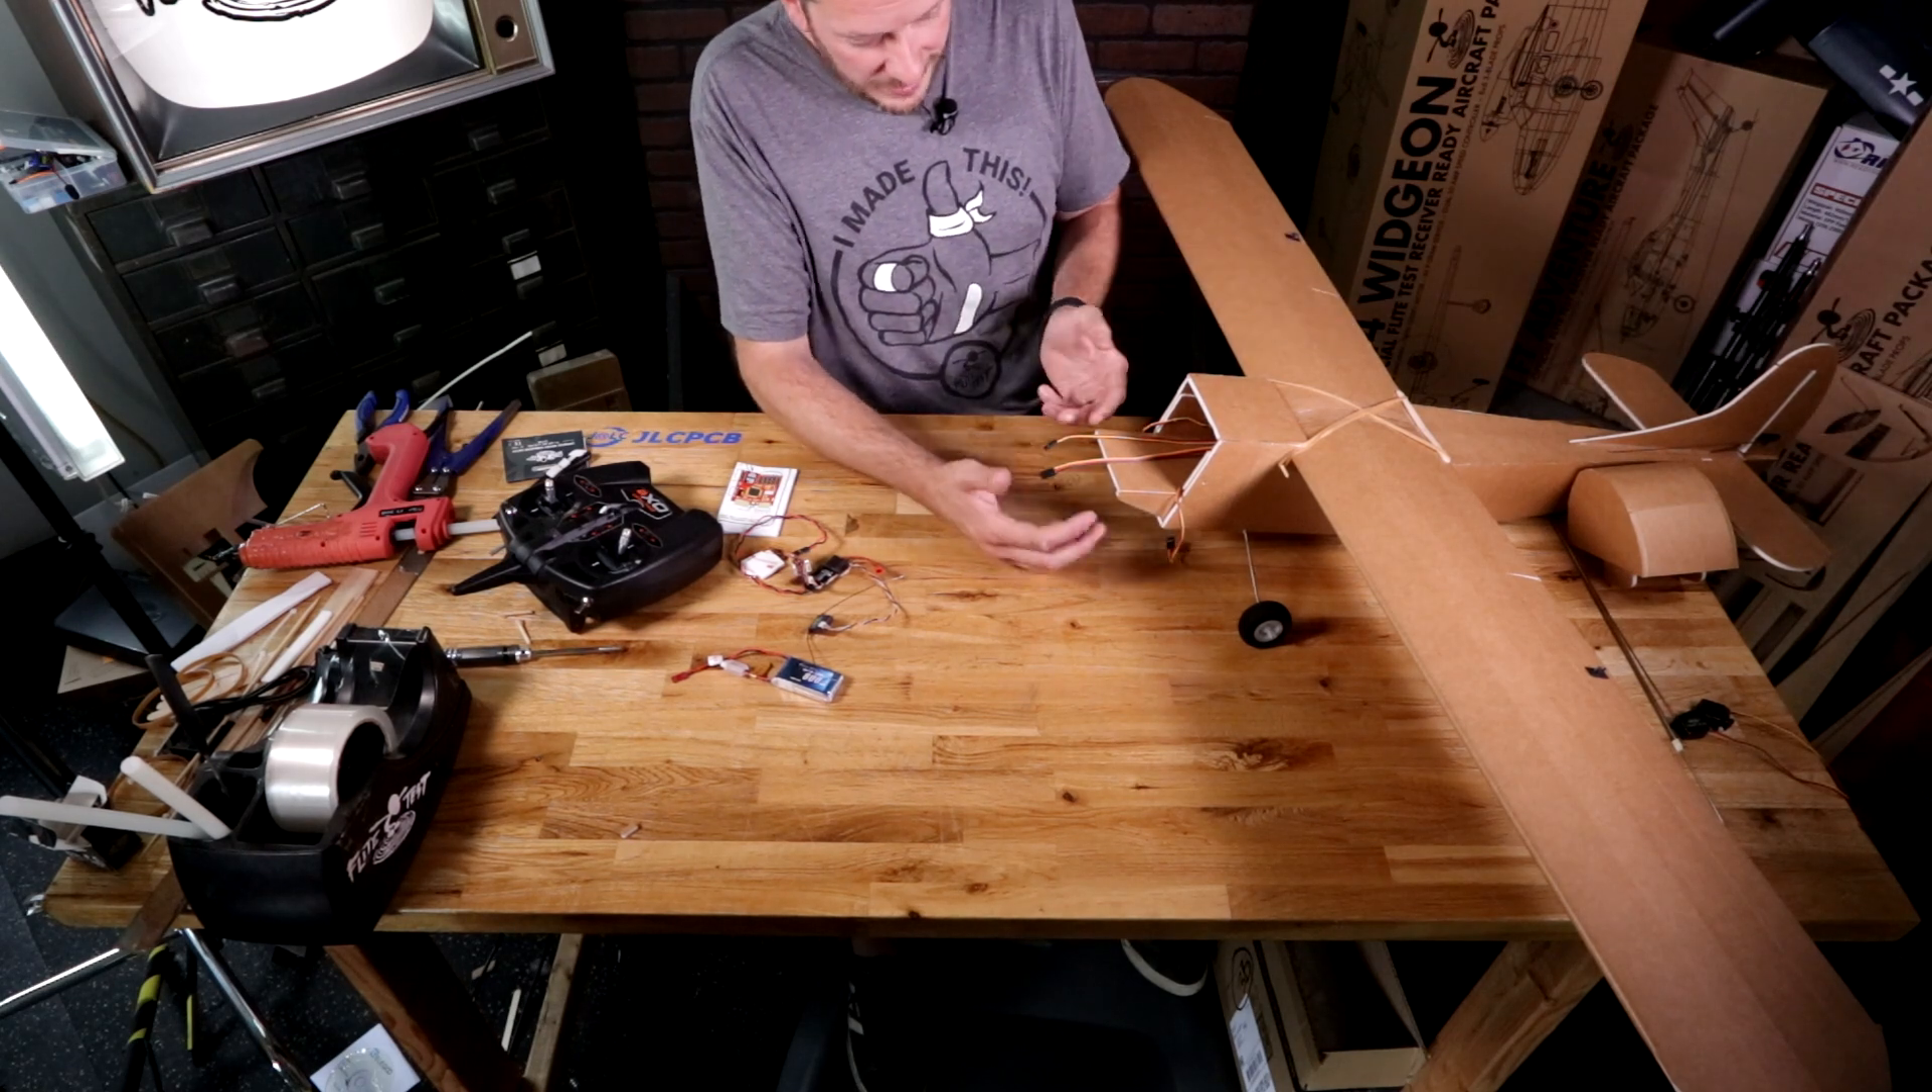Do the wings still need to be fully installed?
No.